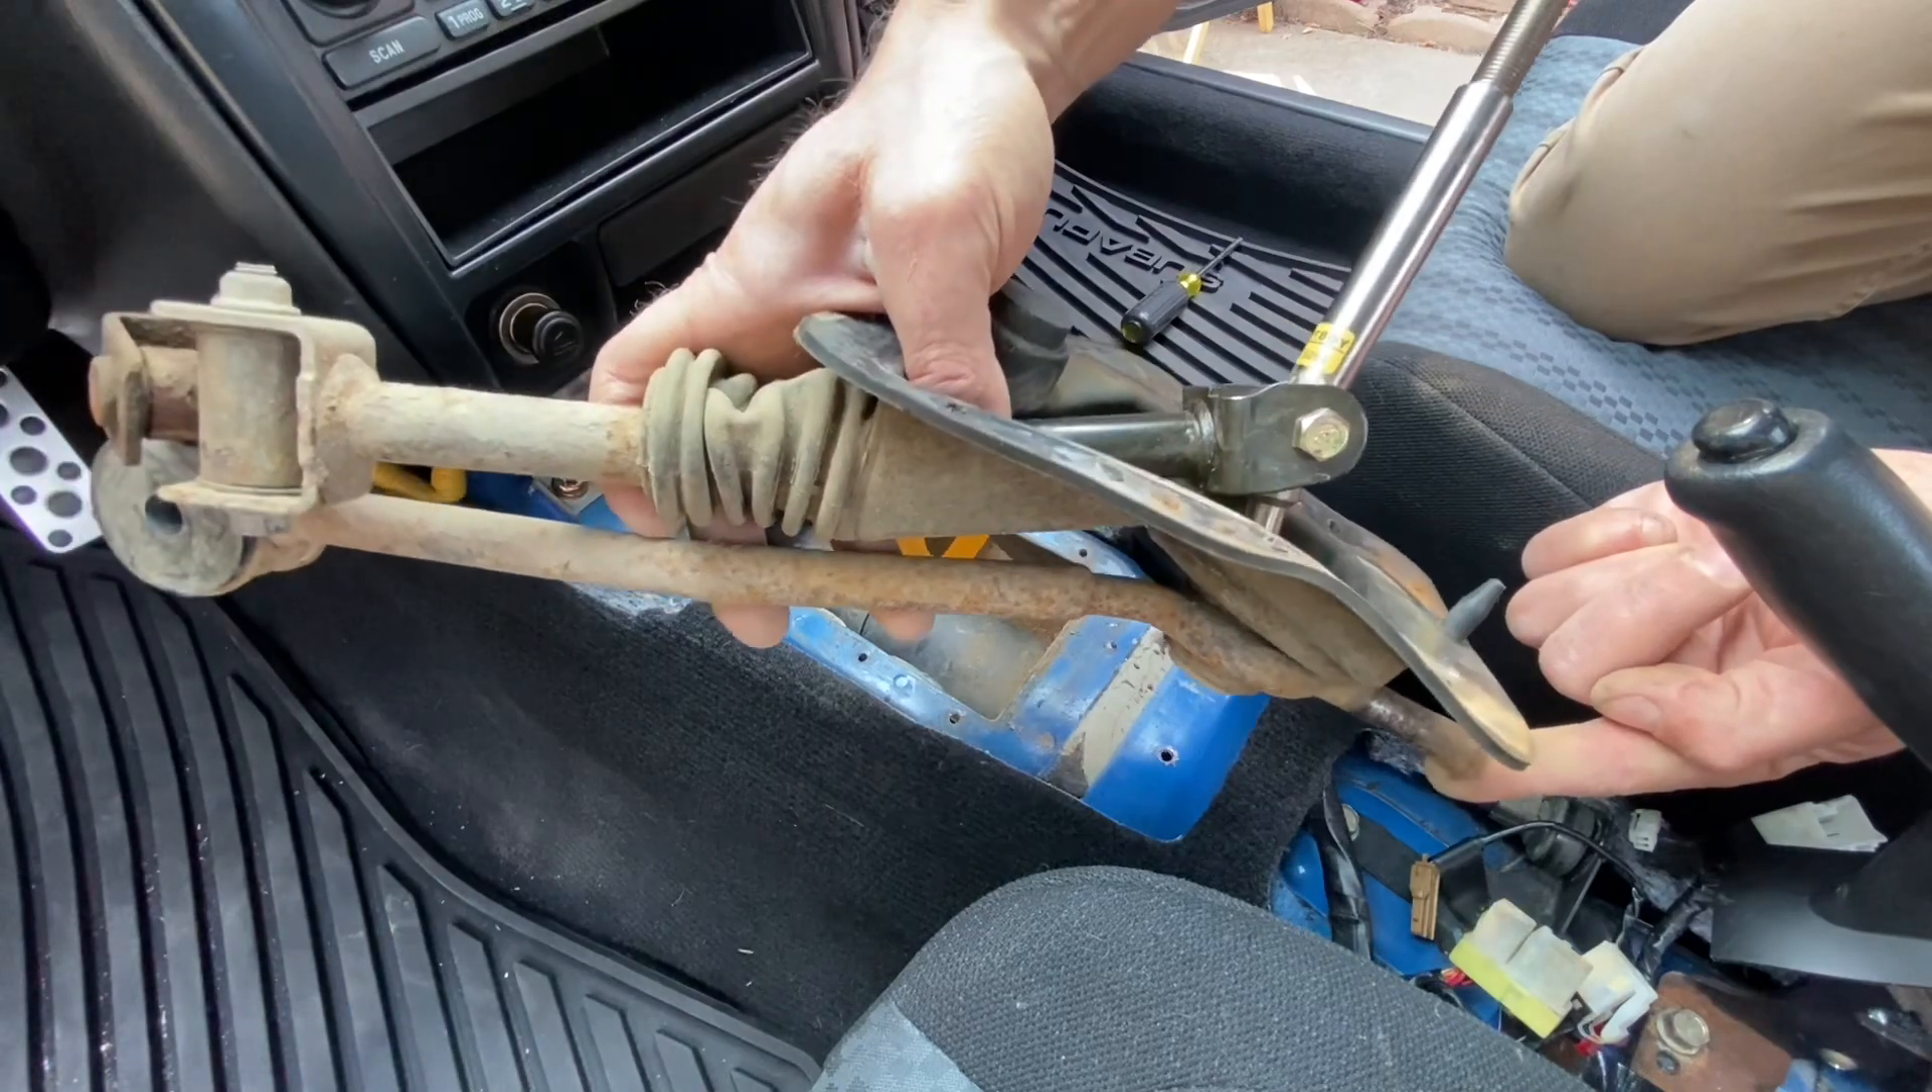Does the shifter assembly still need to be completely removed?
No.